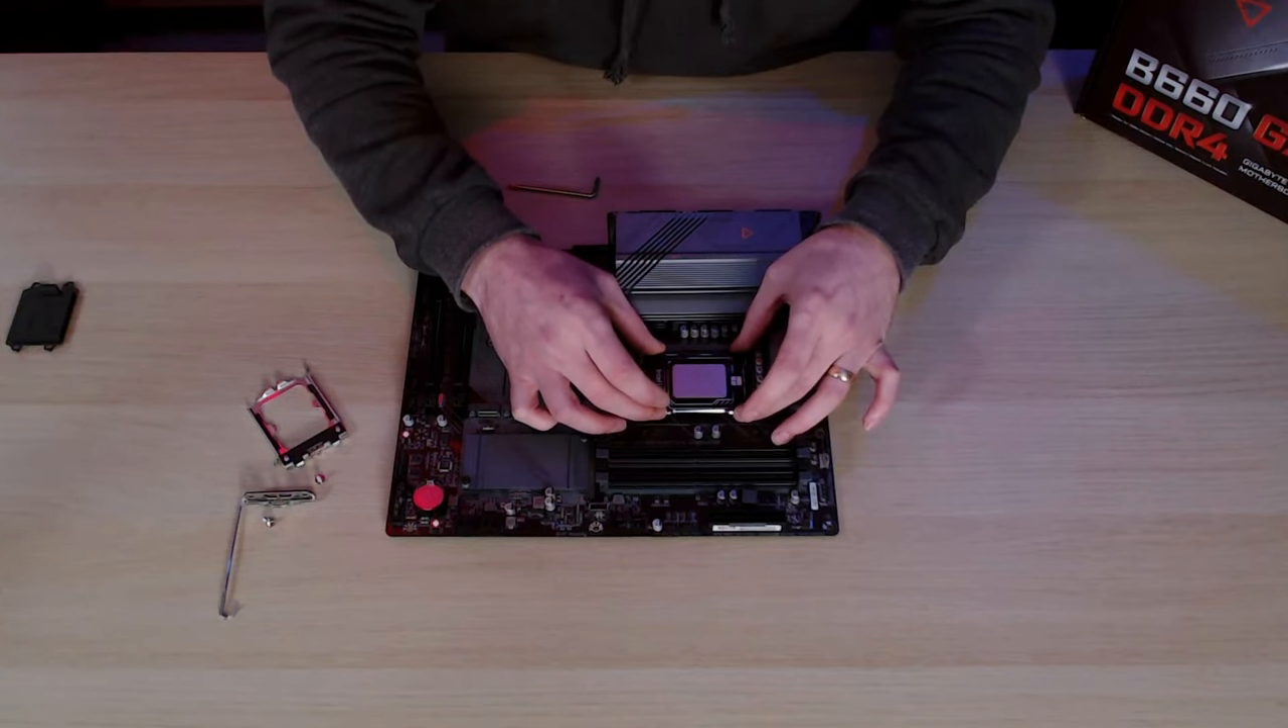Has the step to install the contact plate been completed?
No.